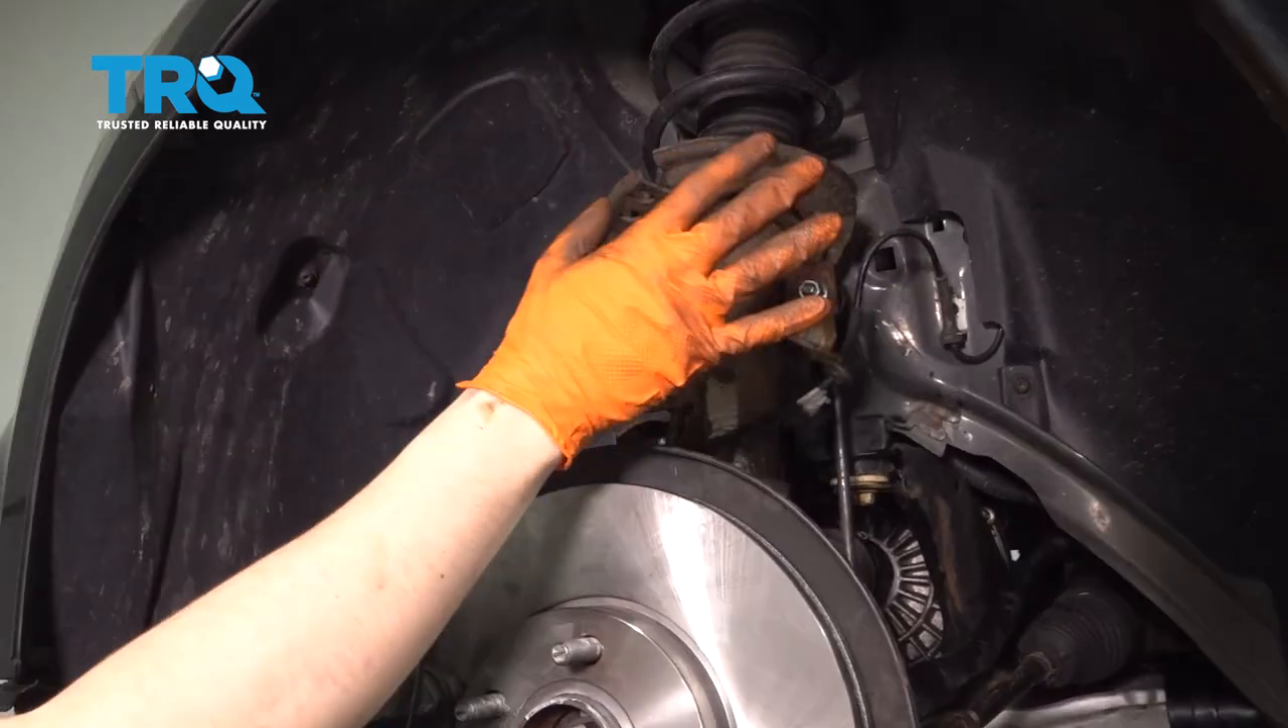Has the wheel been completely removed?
Yes.